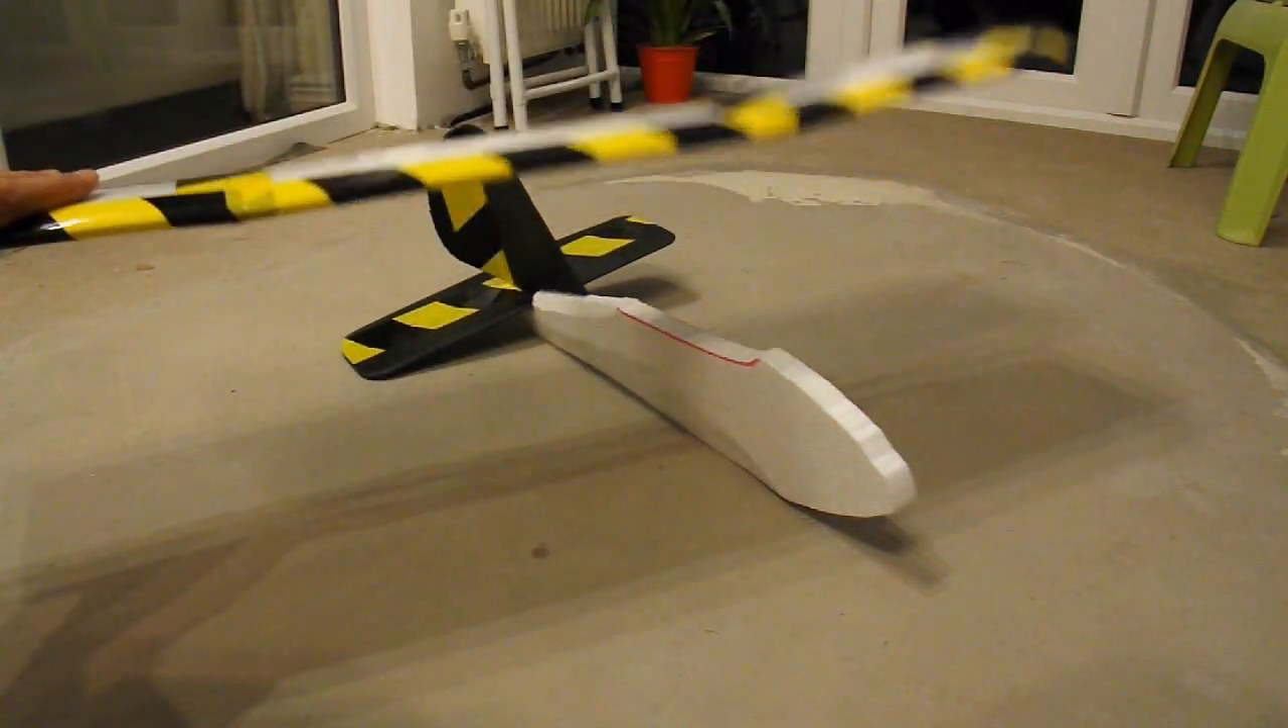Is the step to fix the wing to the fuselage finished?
No.